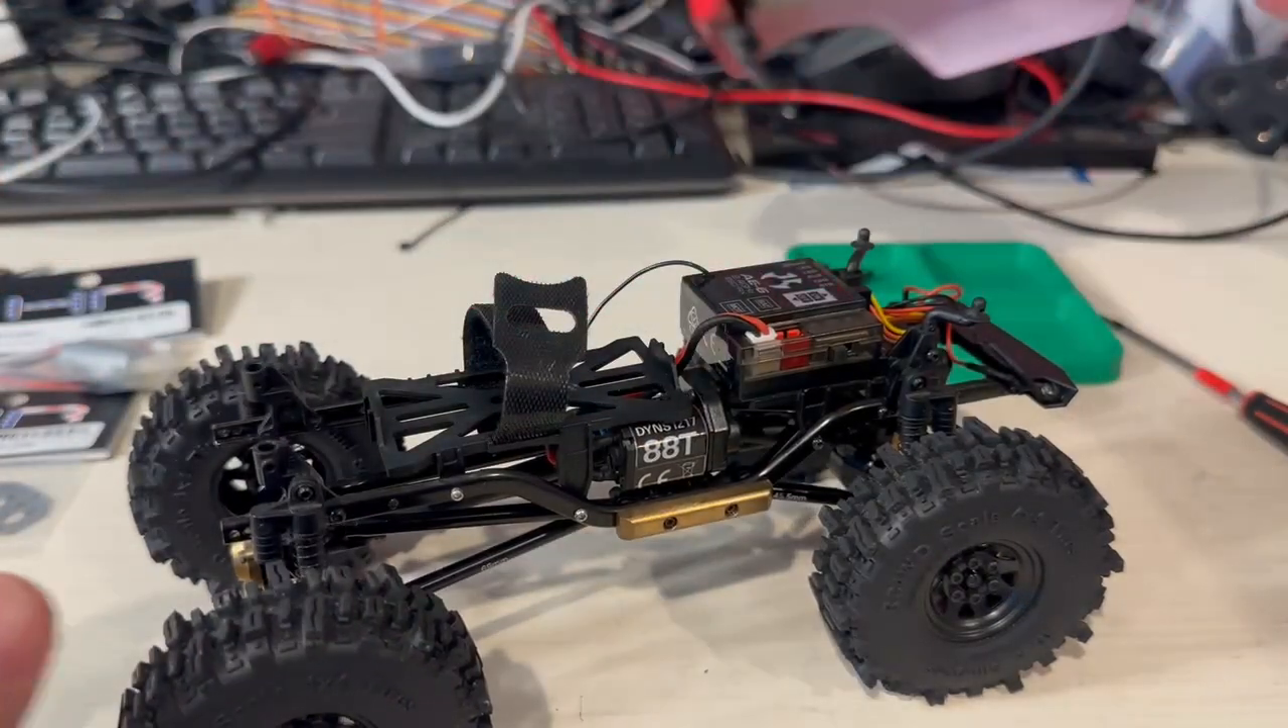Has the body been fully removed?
Yes.